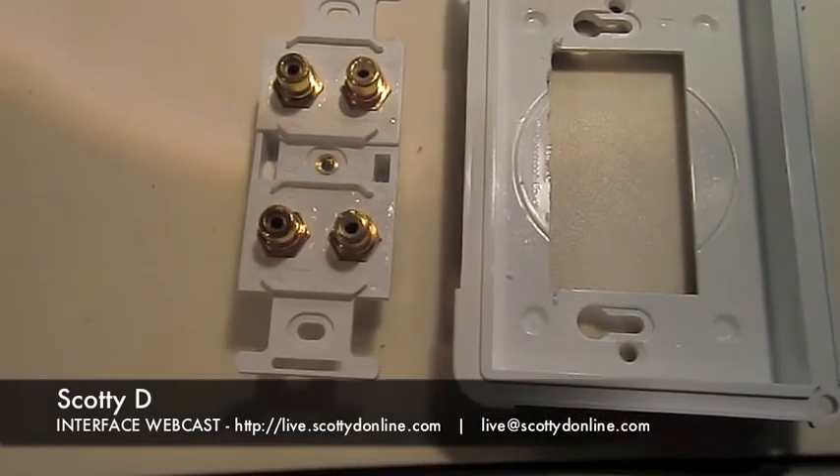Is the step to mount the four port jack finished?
No.